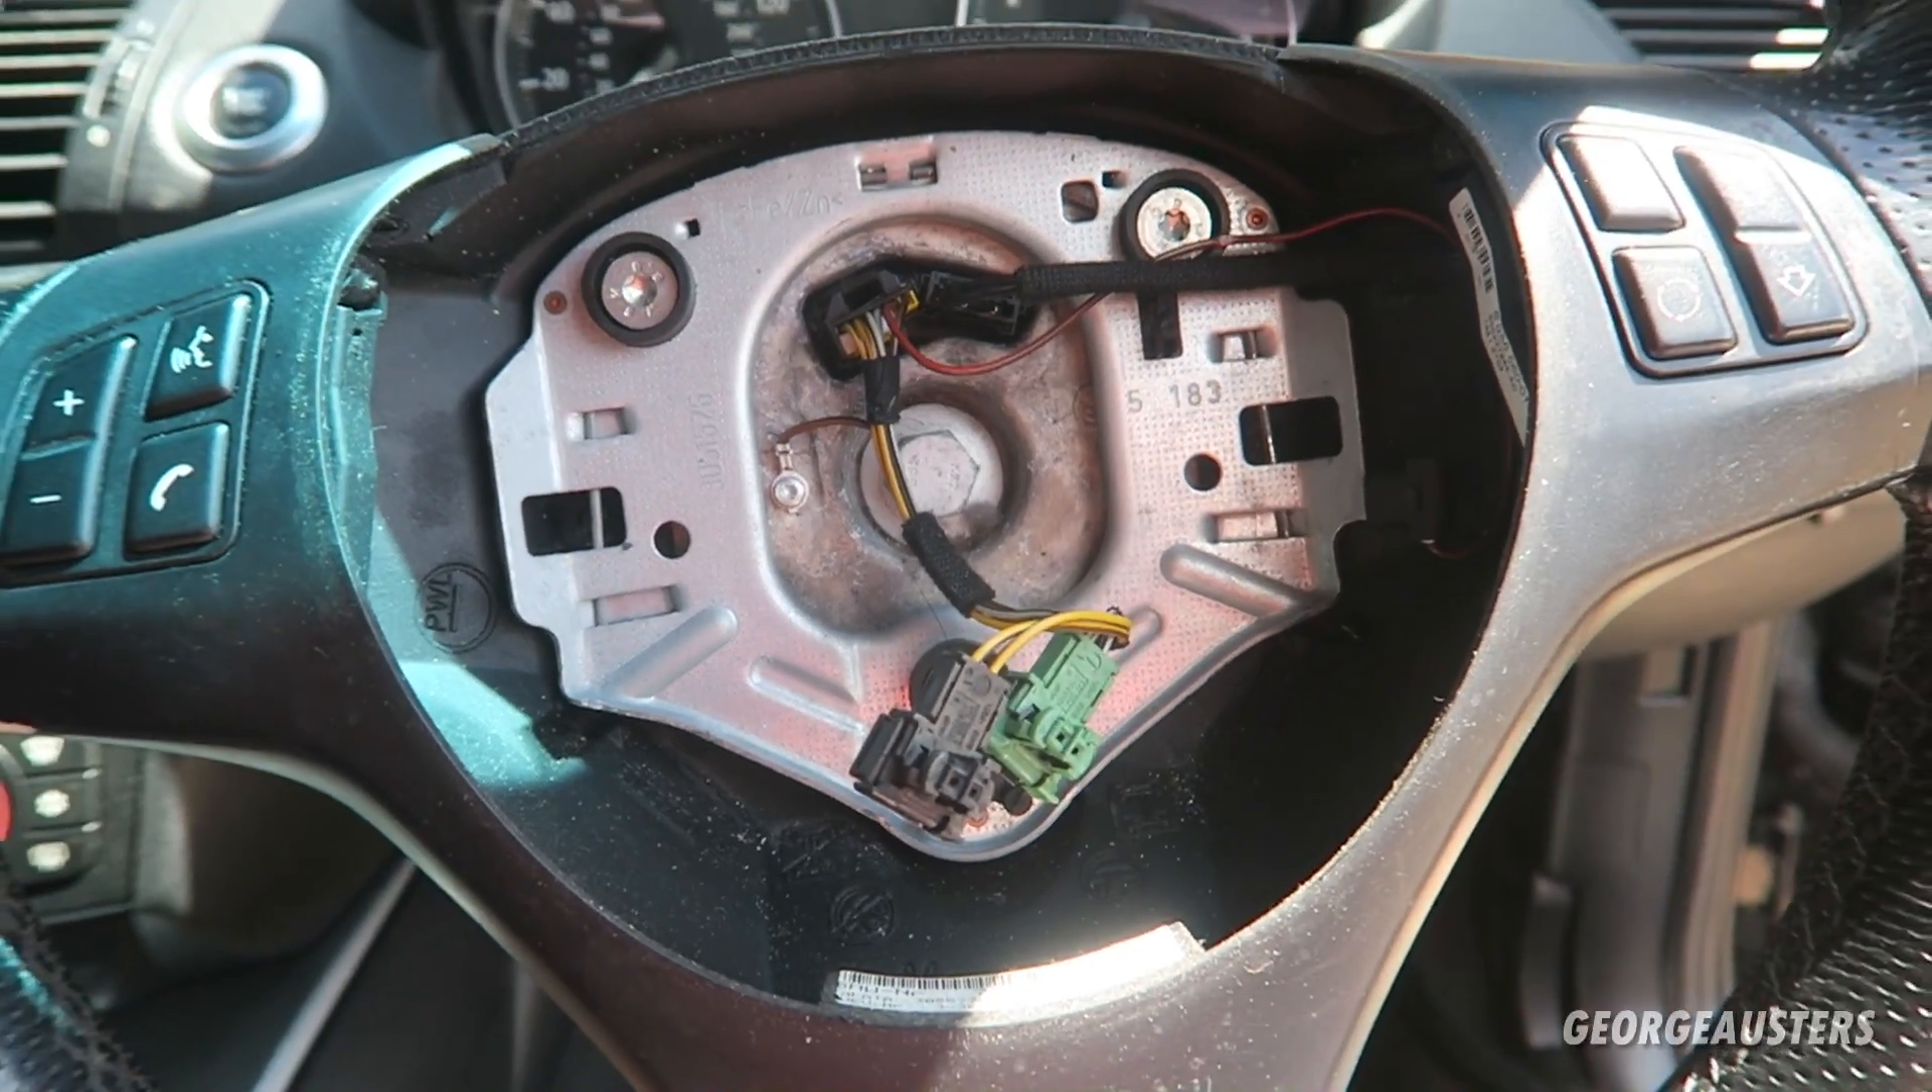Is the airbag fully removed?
Yes.